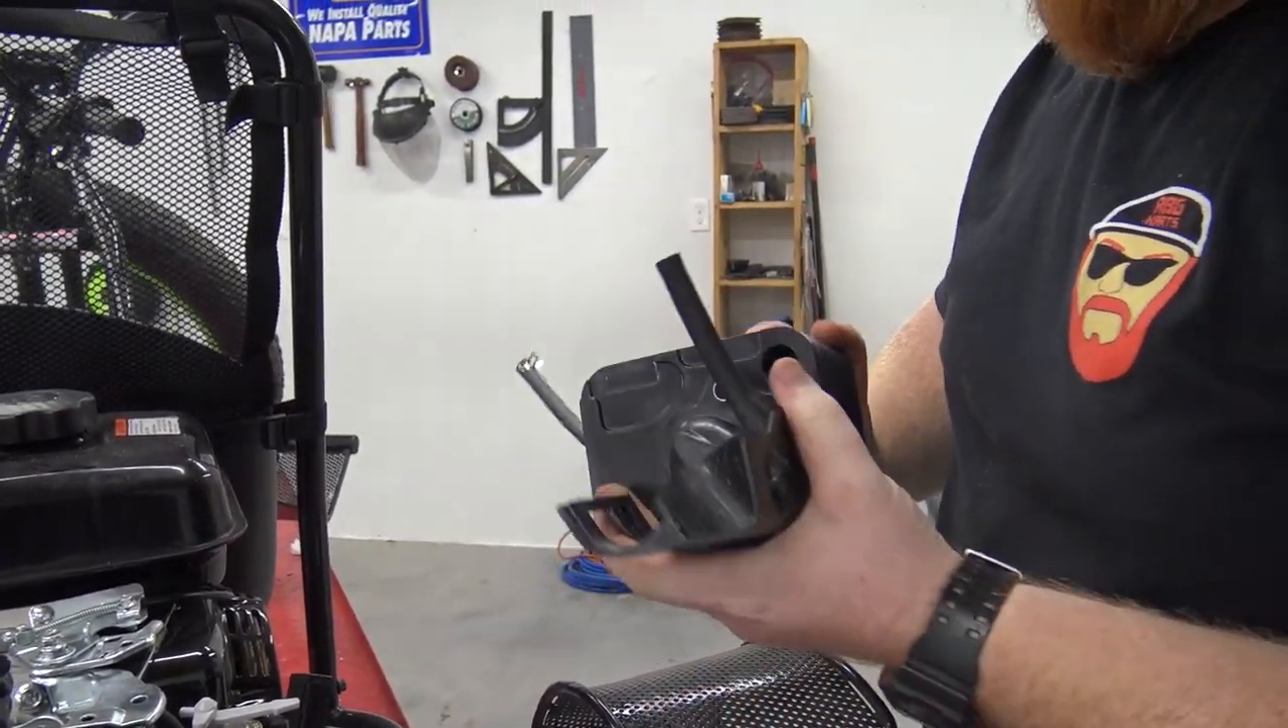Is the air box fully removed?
Yes.